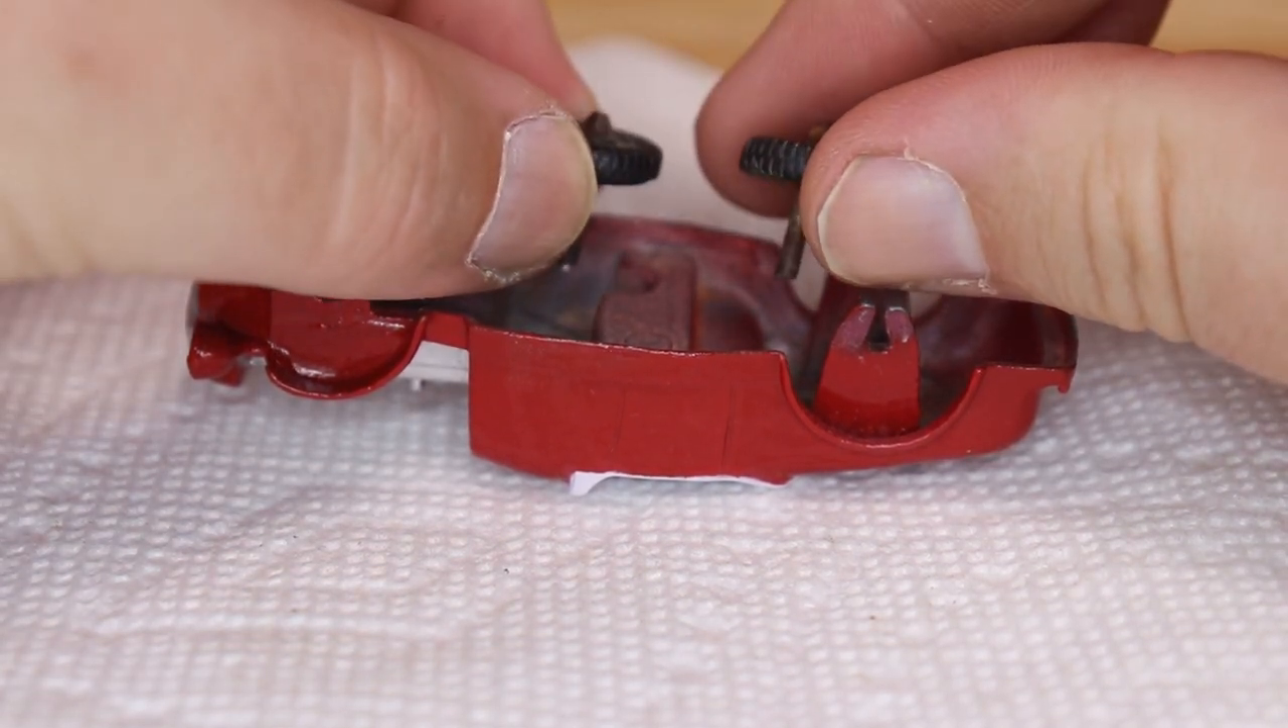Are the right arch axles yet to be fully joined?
Yes.